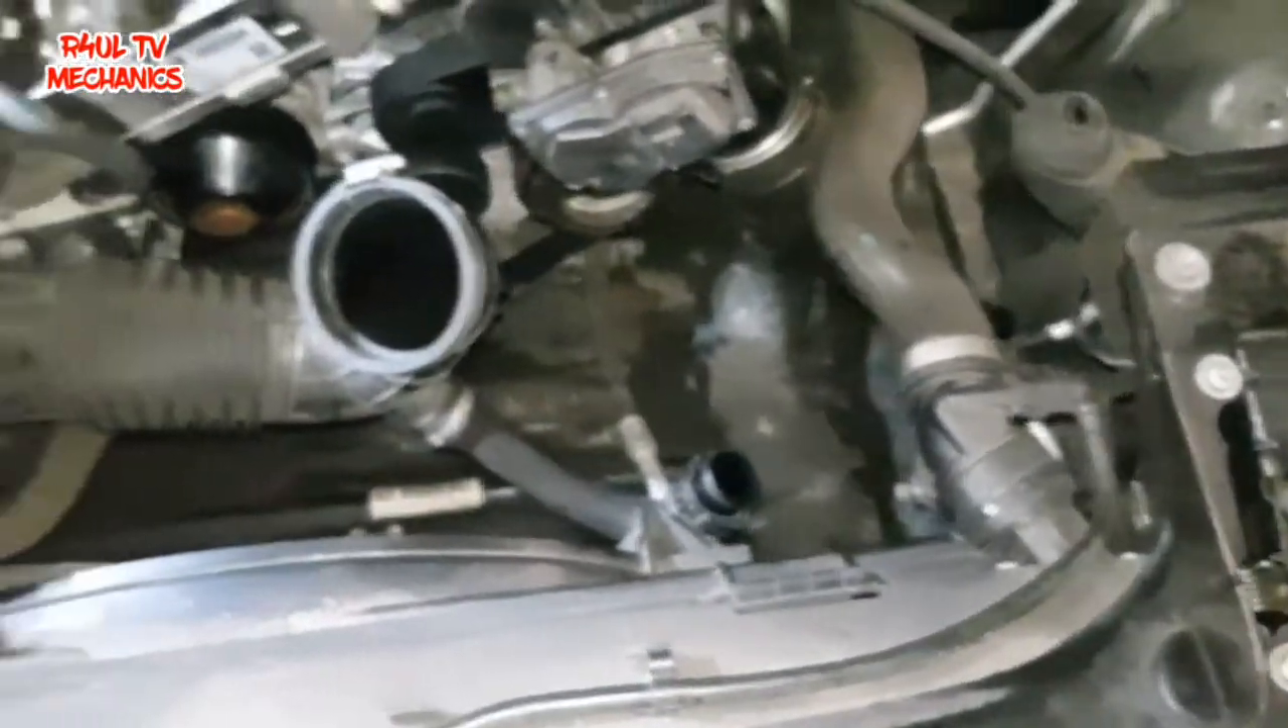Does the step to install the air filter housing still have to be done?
Yes.